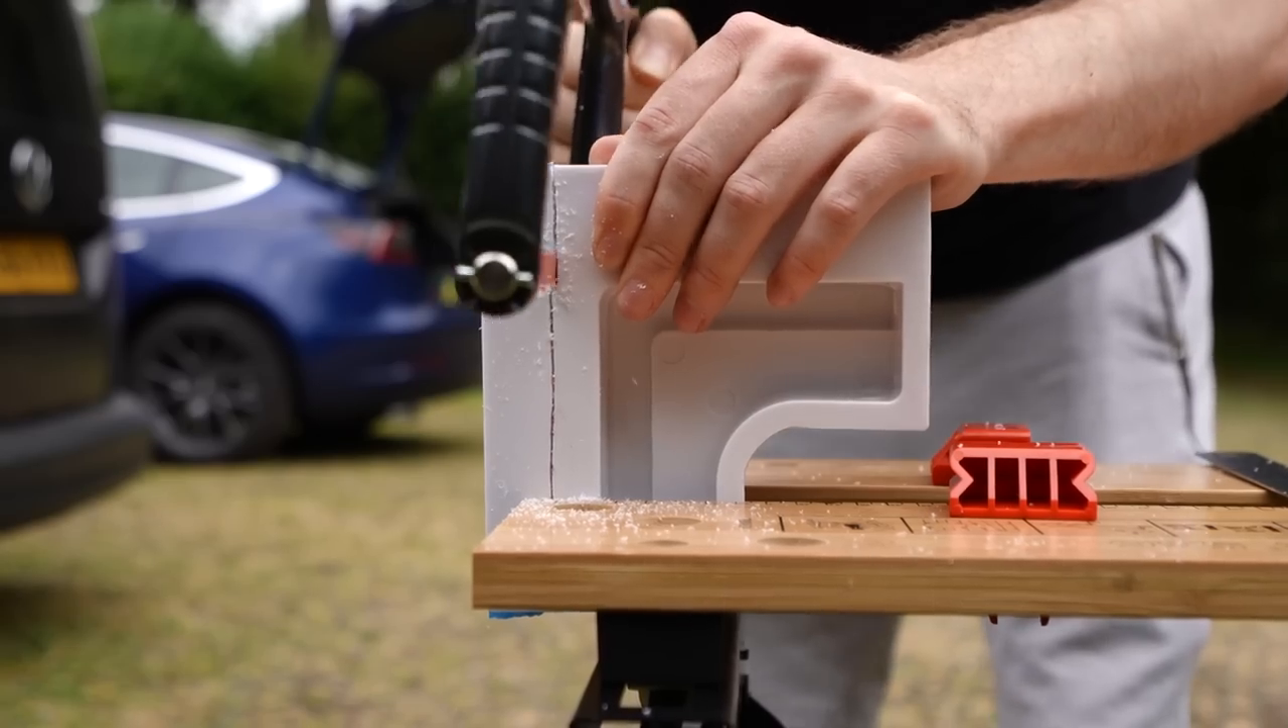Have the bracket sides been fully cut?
No.